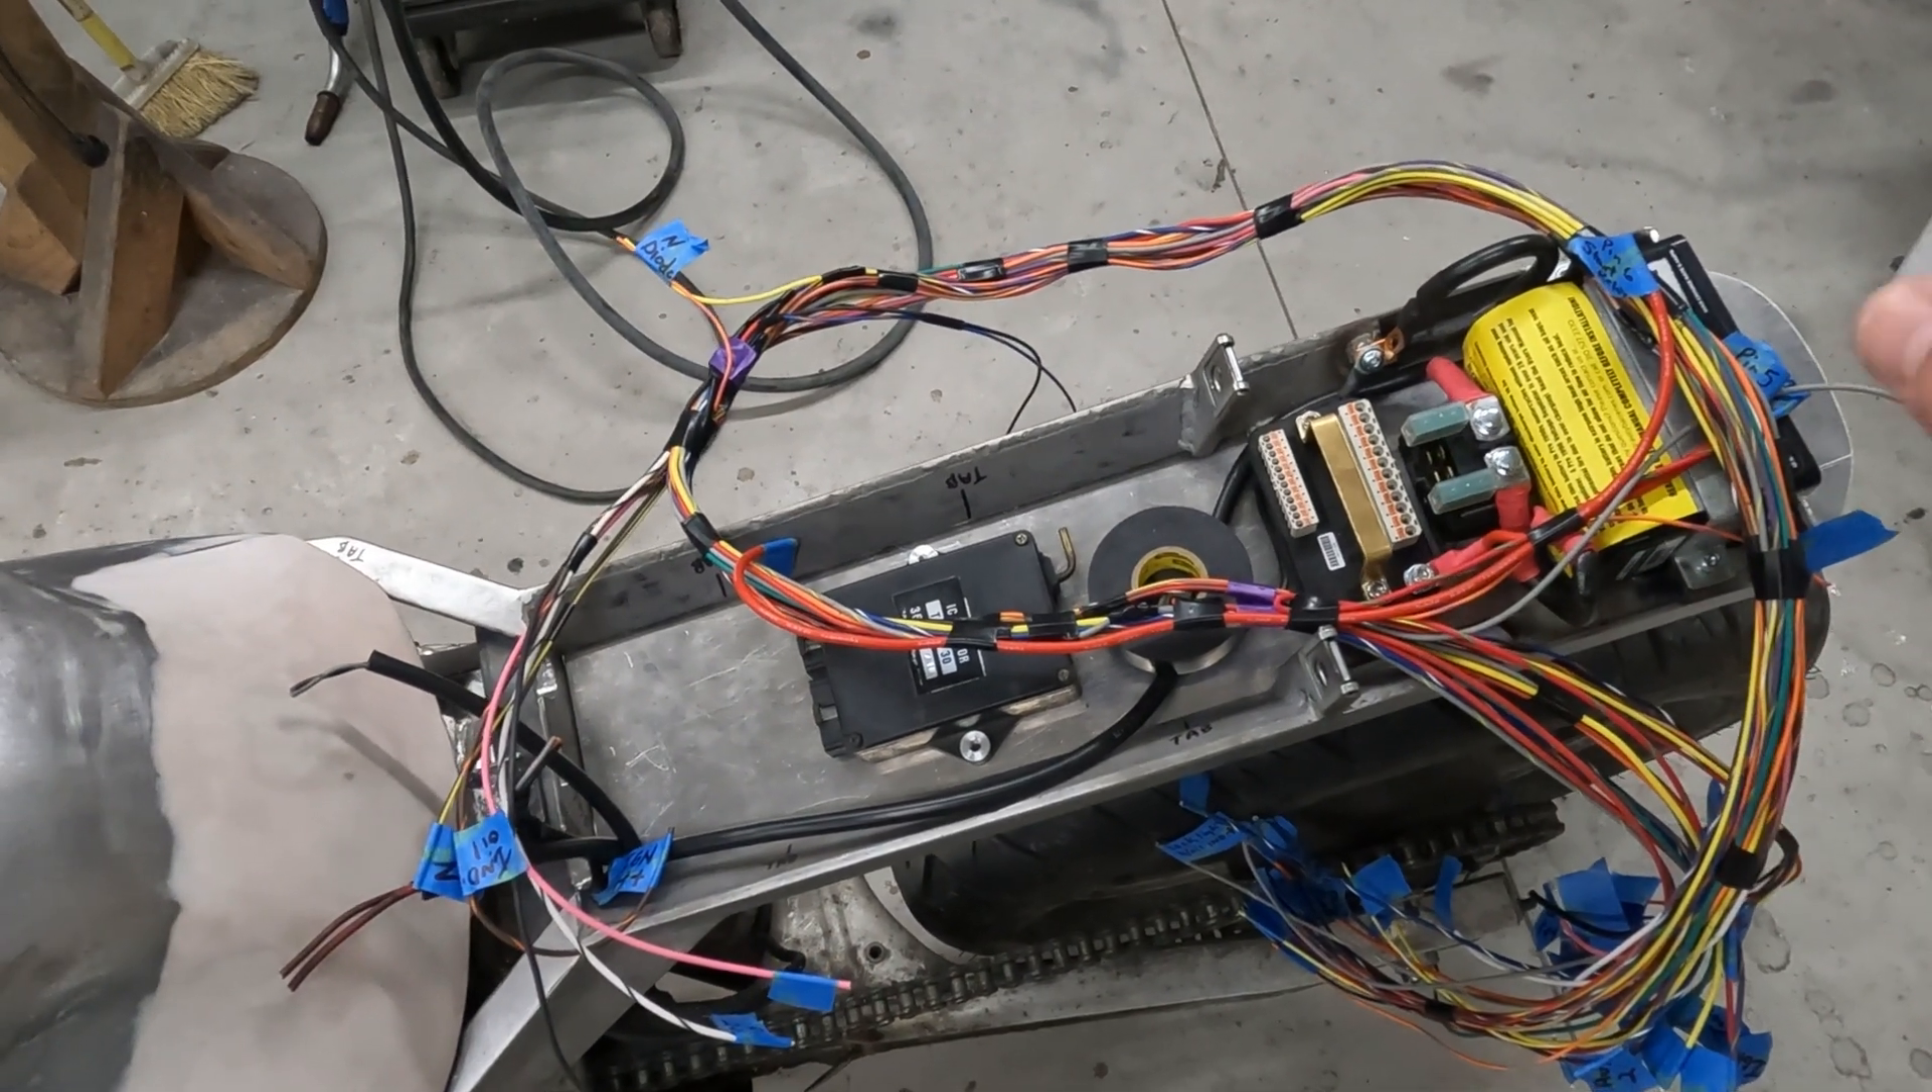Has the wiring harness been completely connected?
No.